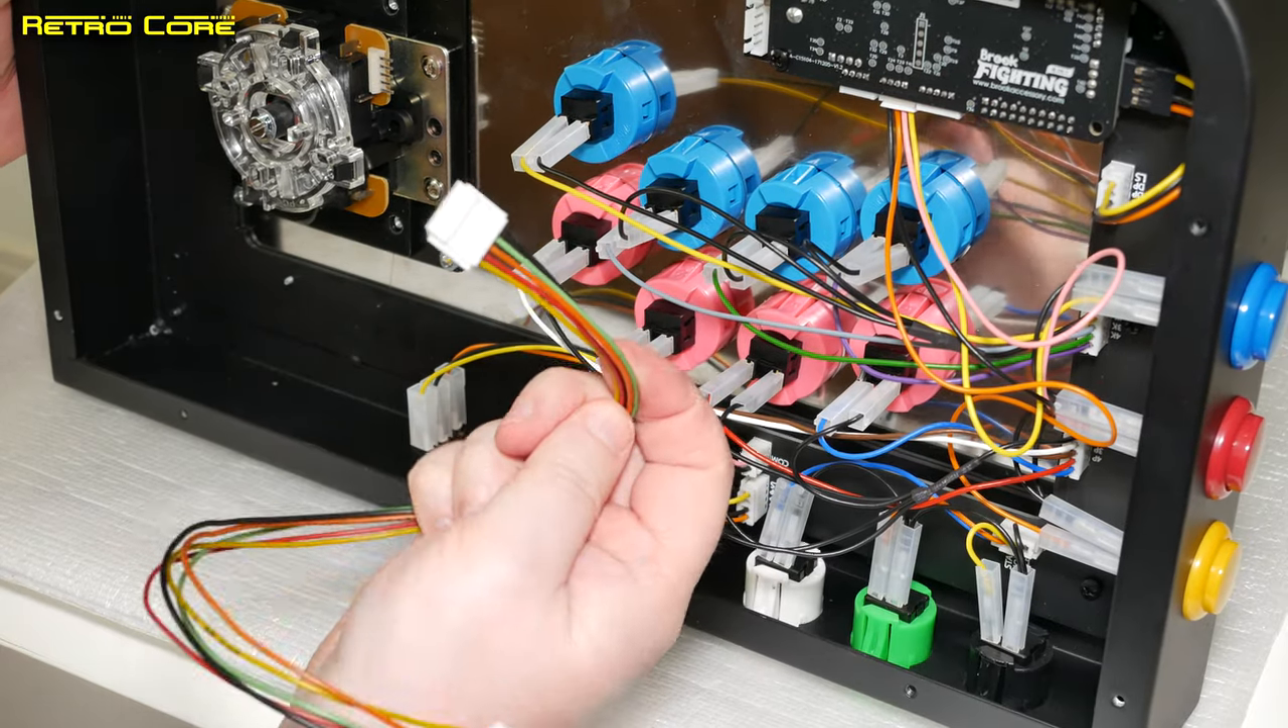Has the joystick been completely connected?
No.